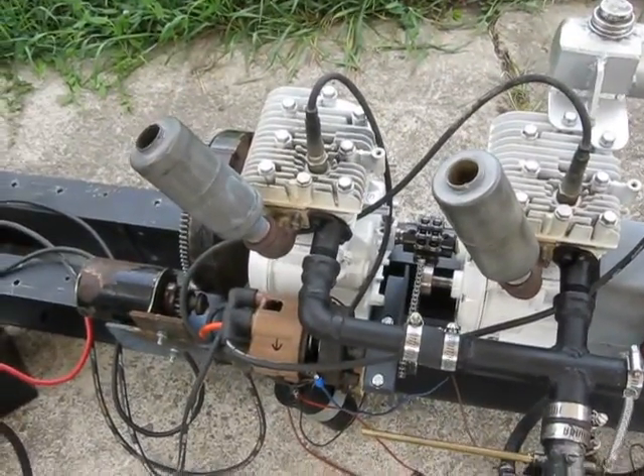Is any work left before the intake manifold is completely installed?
No.